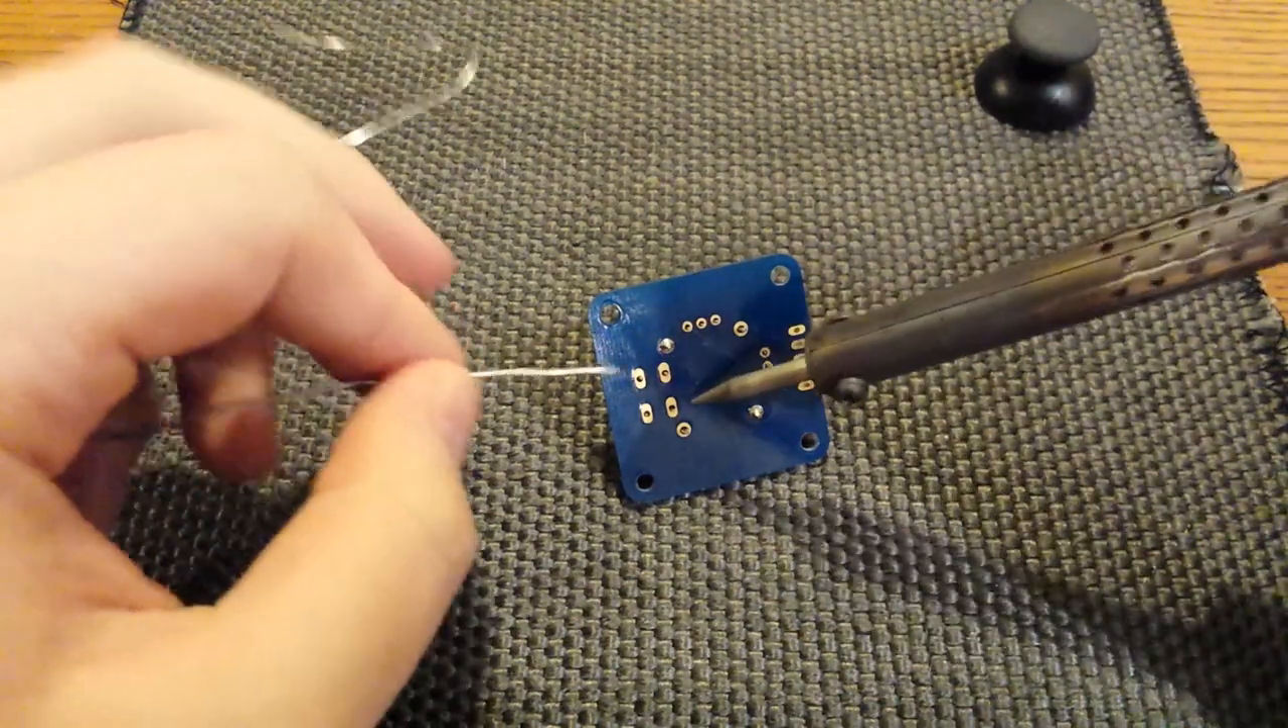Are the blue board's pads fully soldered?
No.